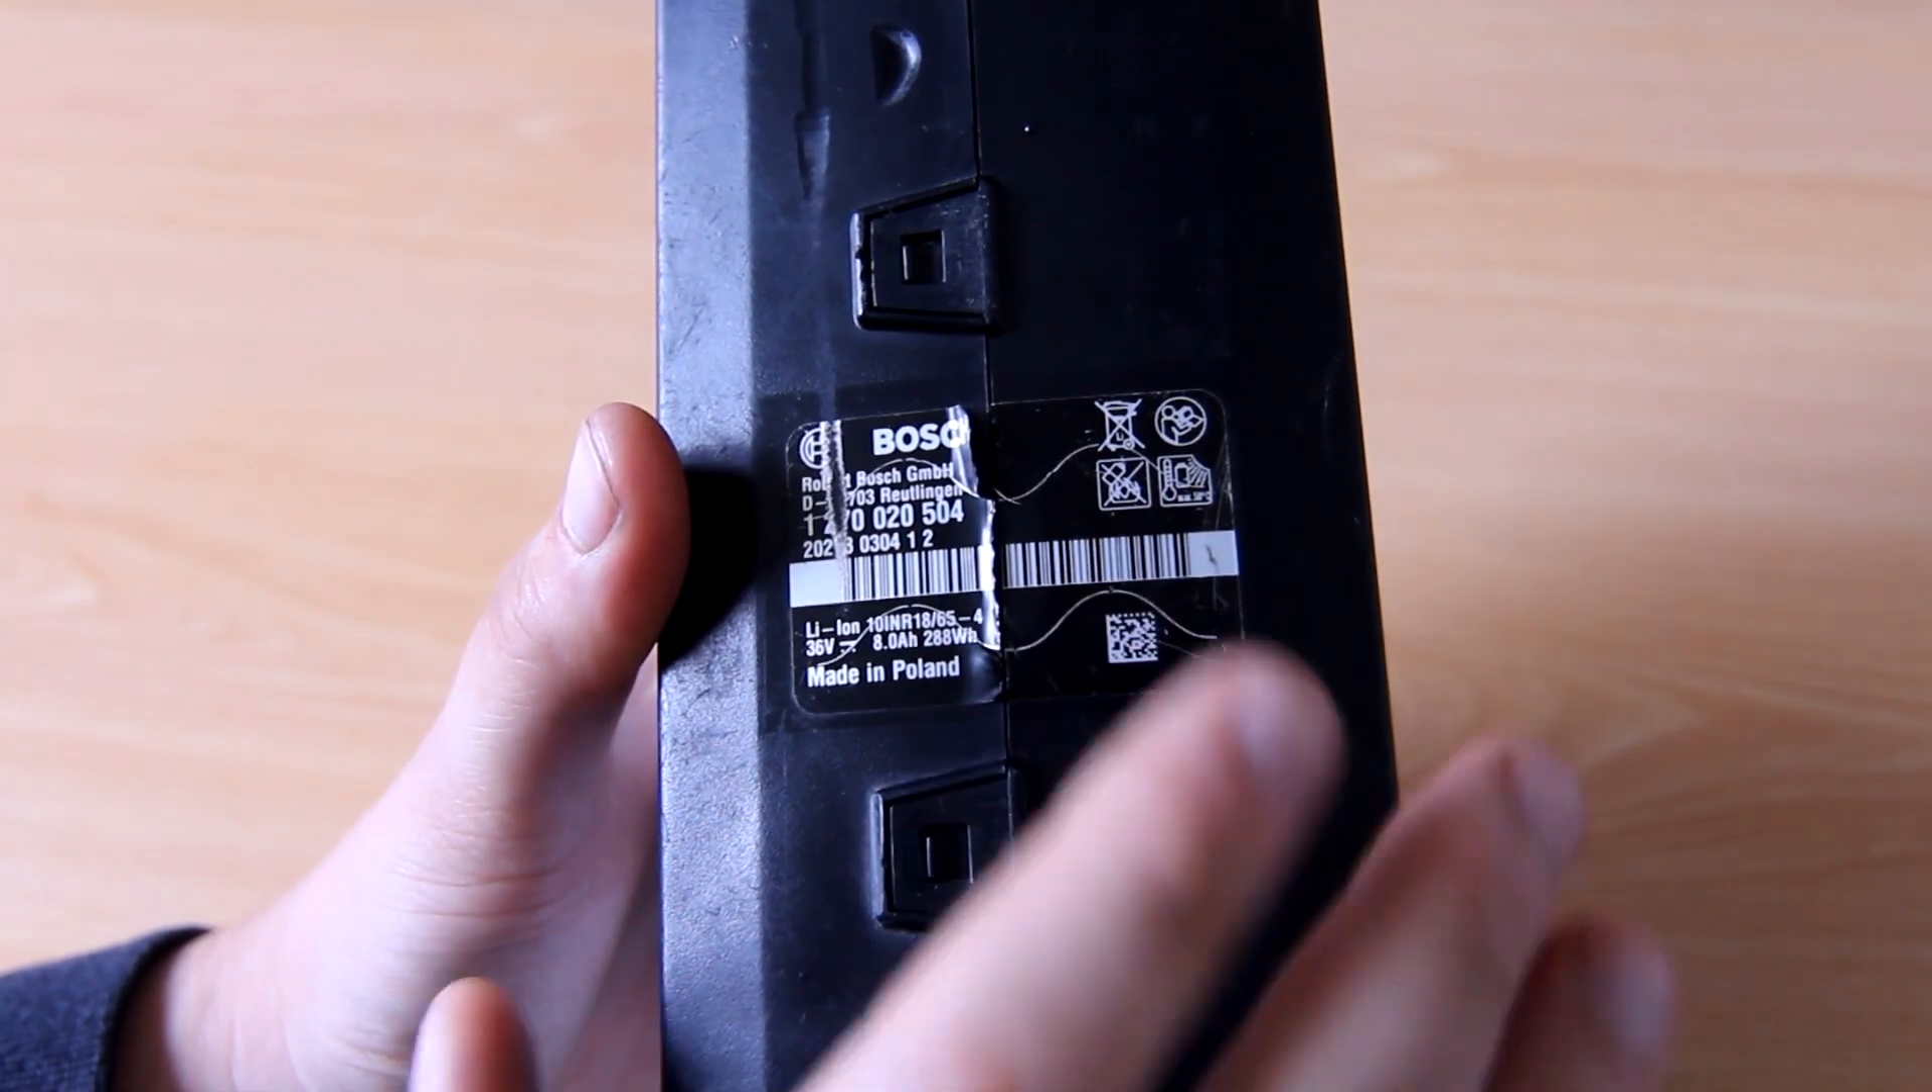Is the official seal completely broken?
Yes.